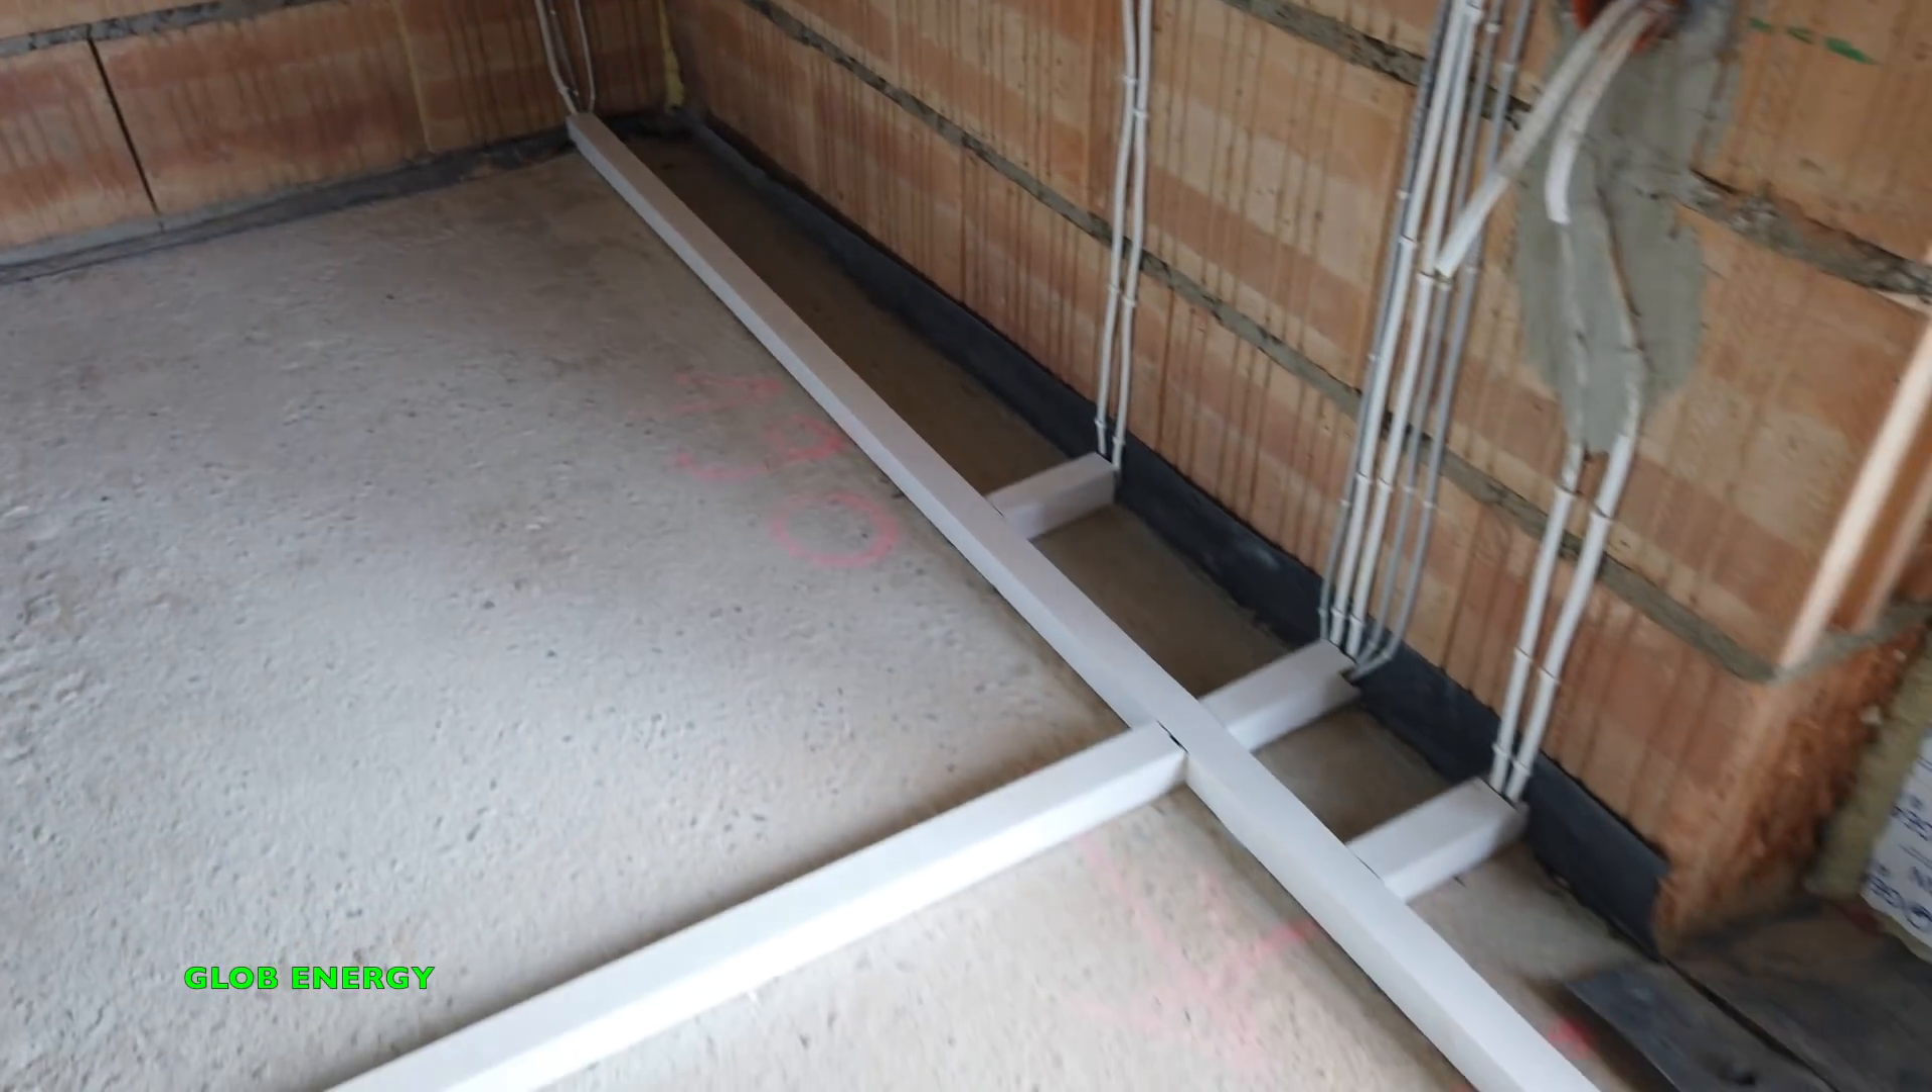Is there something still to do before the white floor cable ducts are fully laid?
No.